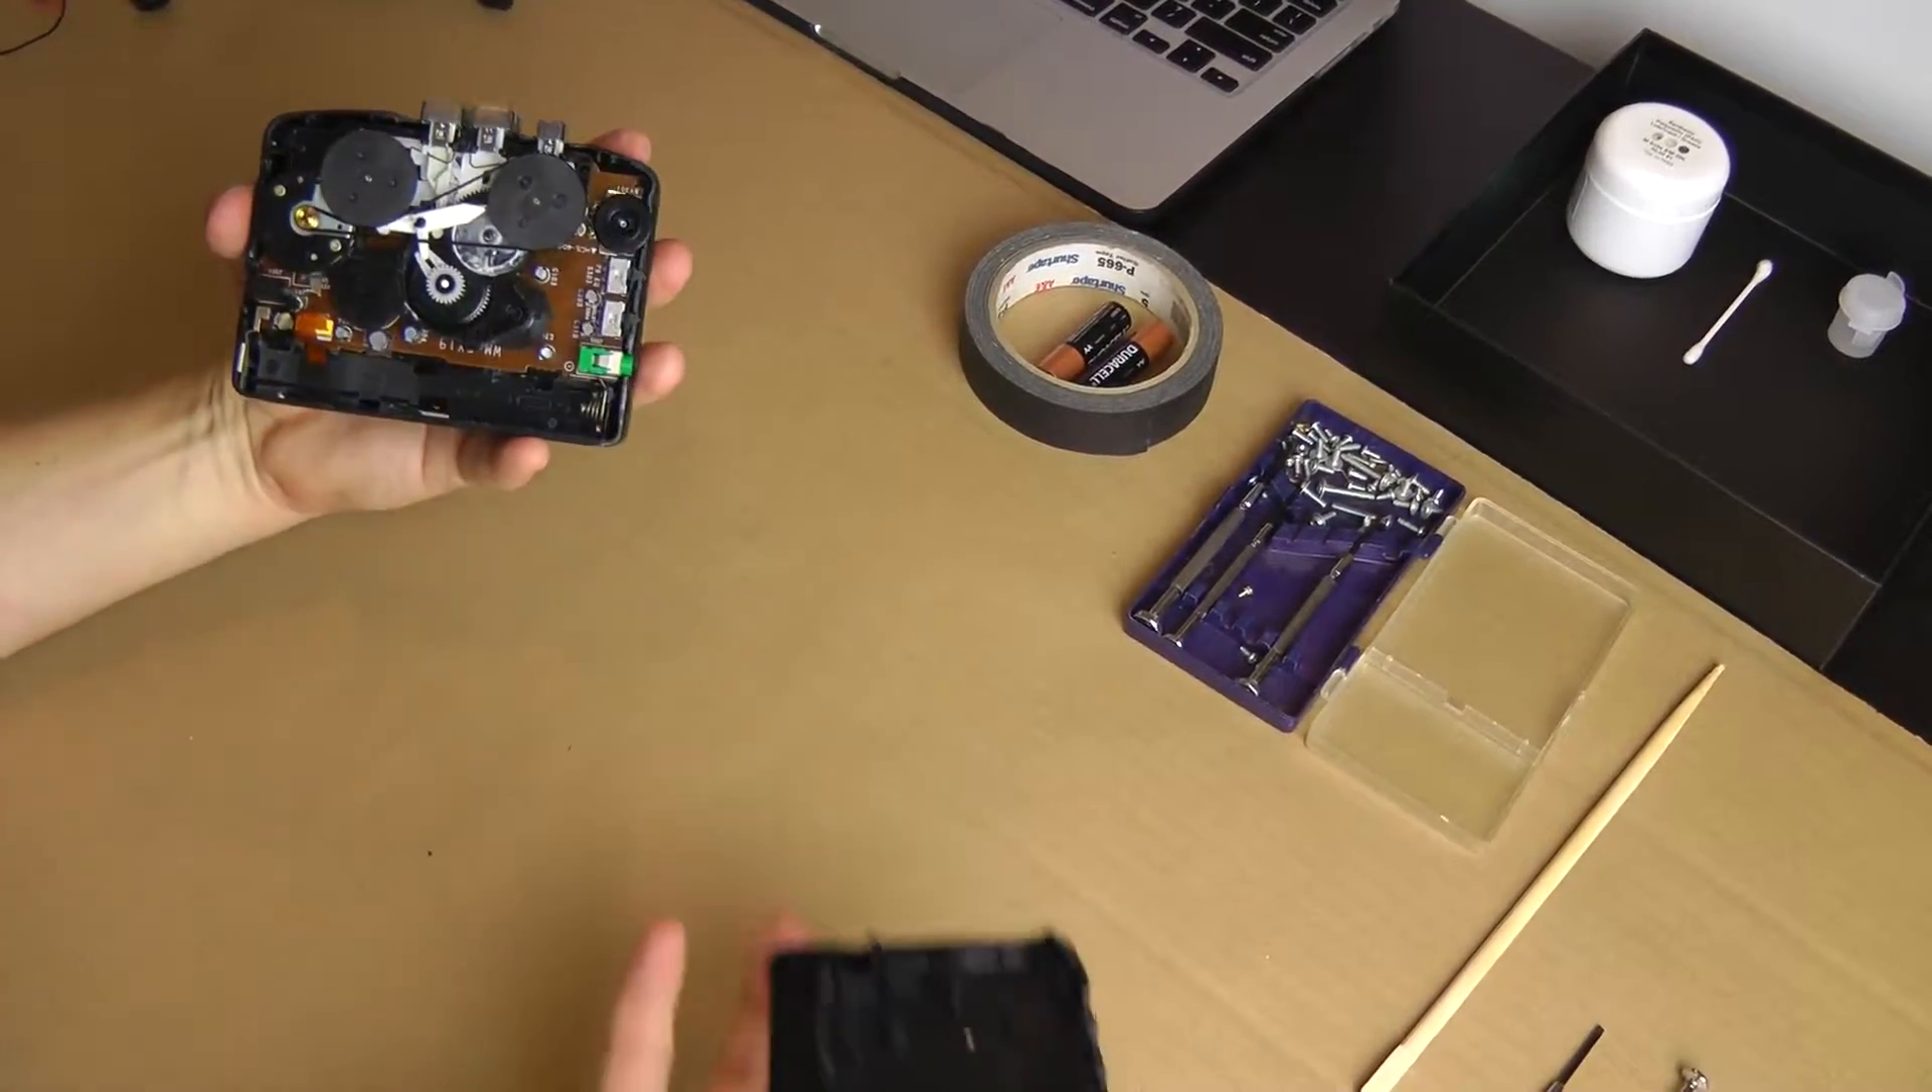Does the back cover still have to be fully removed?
No.